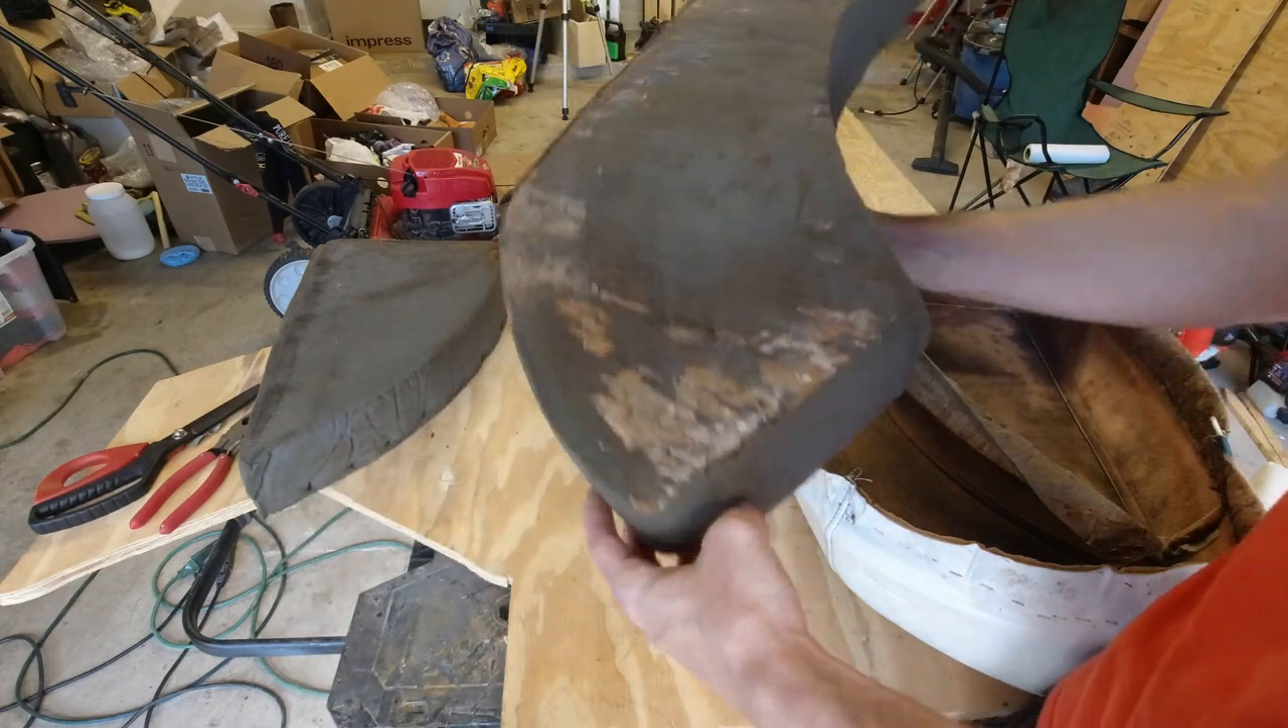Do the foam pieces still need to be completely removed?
No.